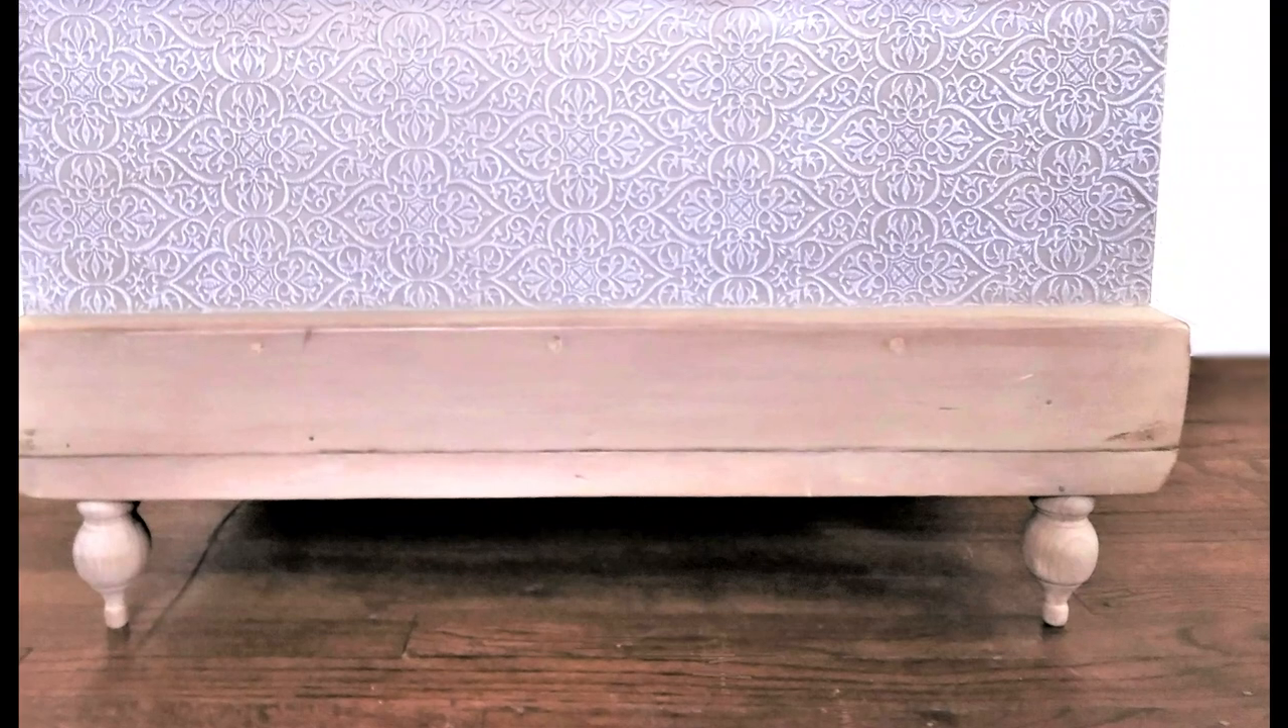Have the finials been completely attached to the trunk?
Yes.